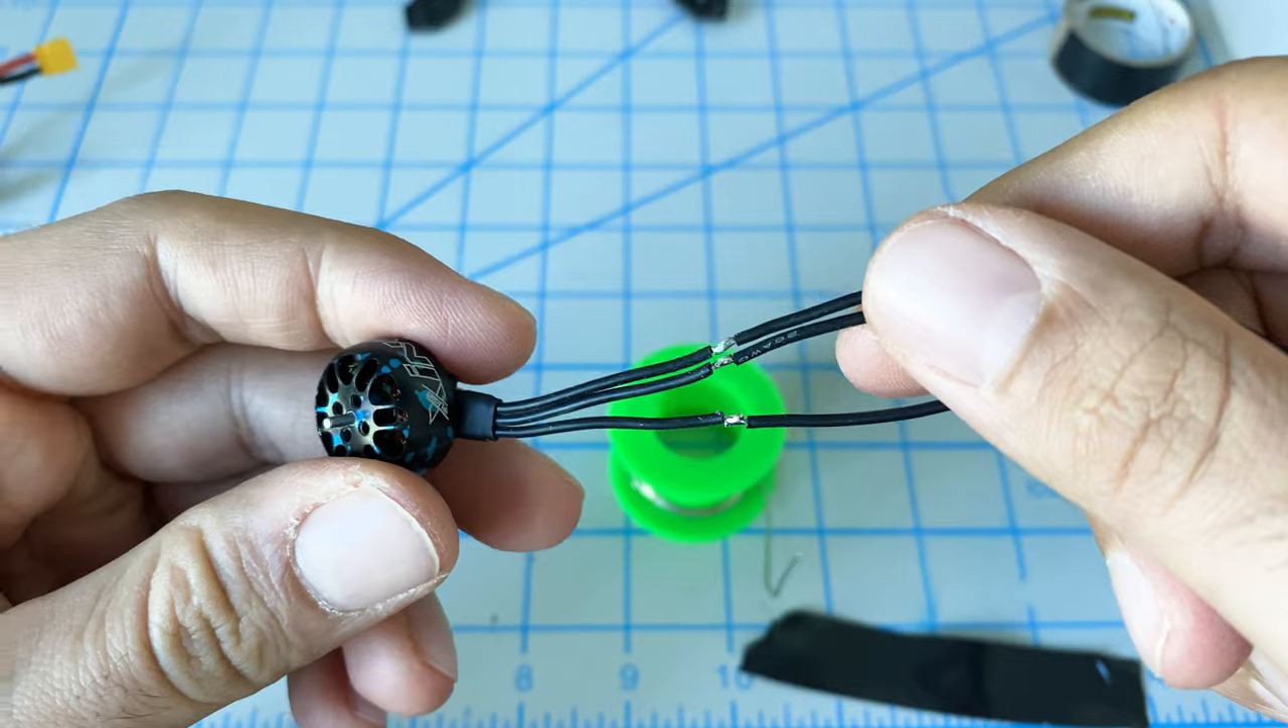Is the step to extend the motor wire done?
Yes.